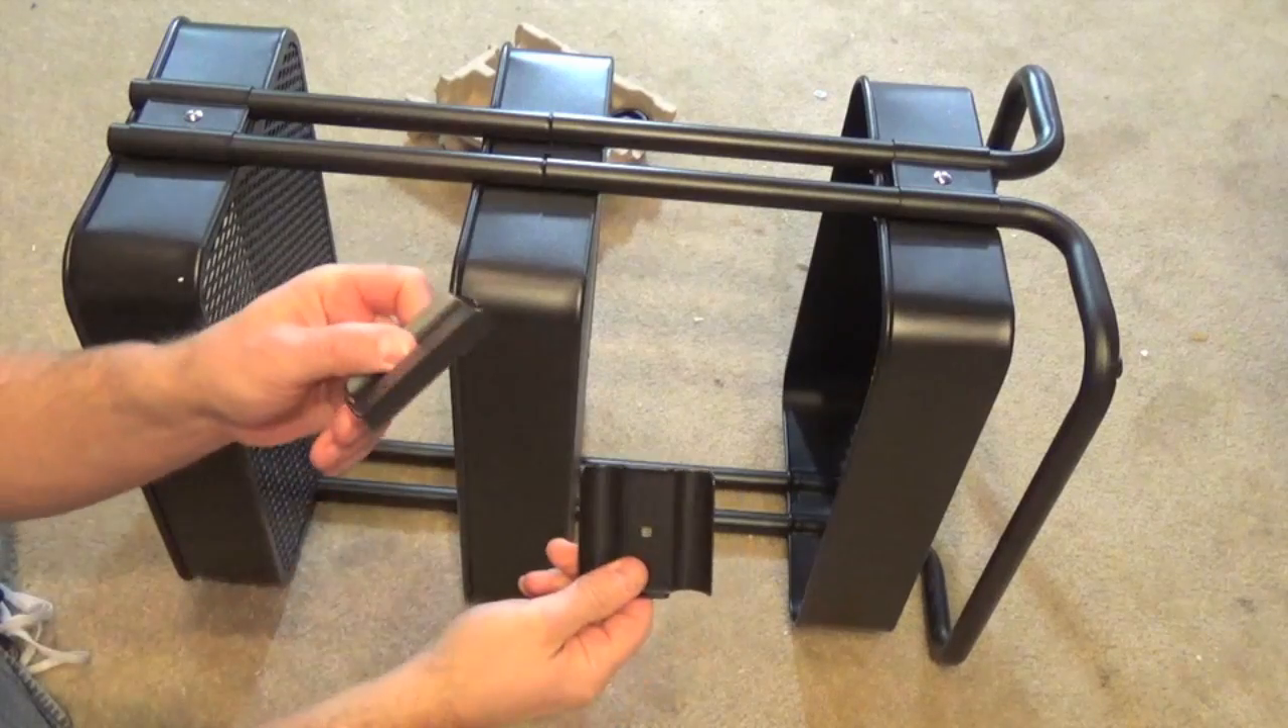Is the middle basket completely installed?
No.